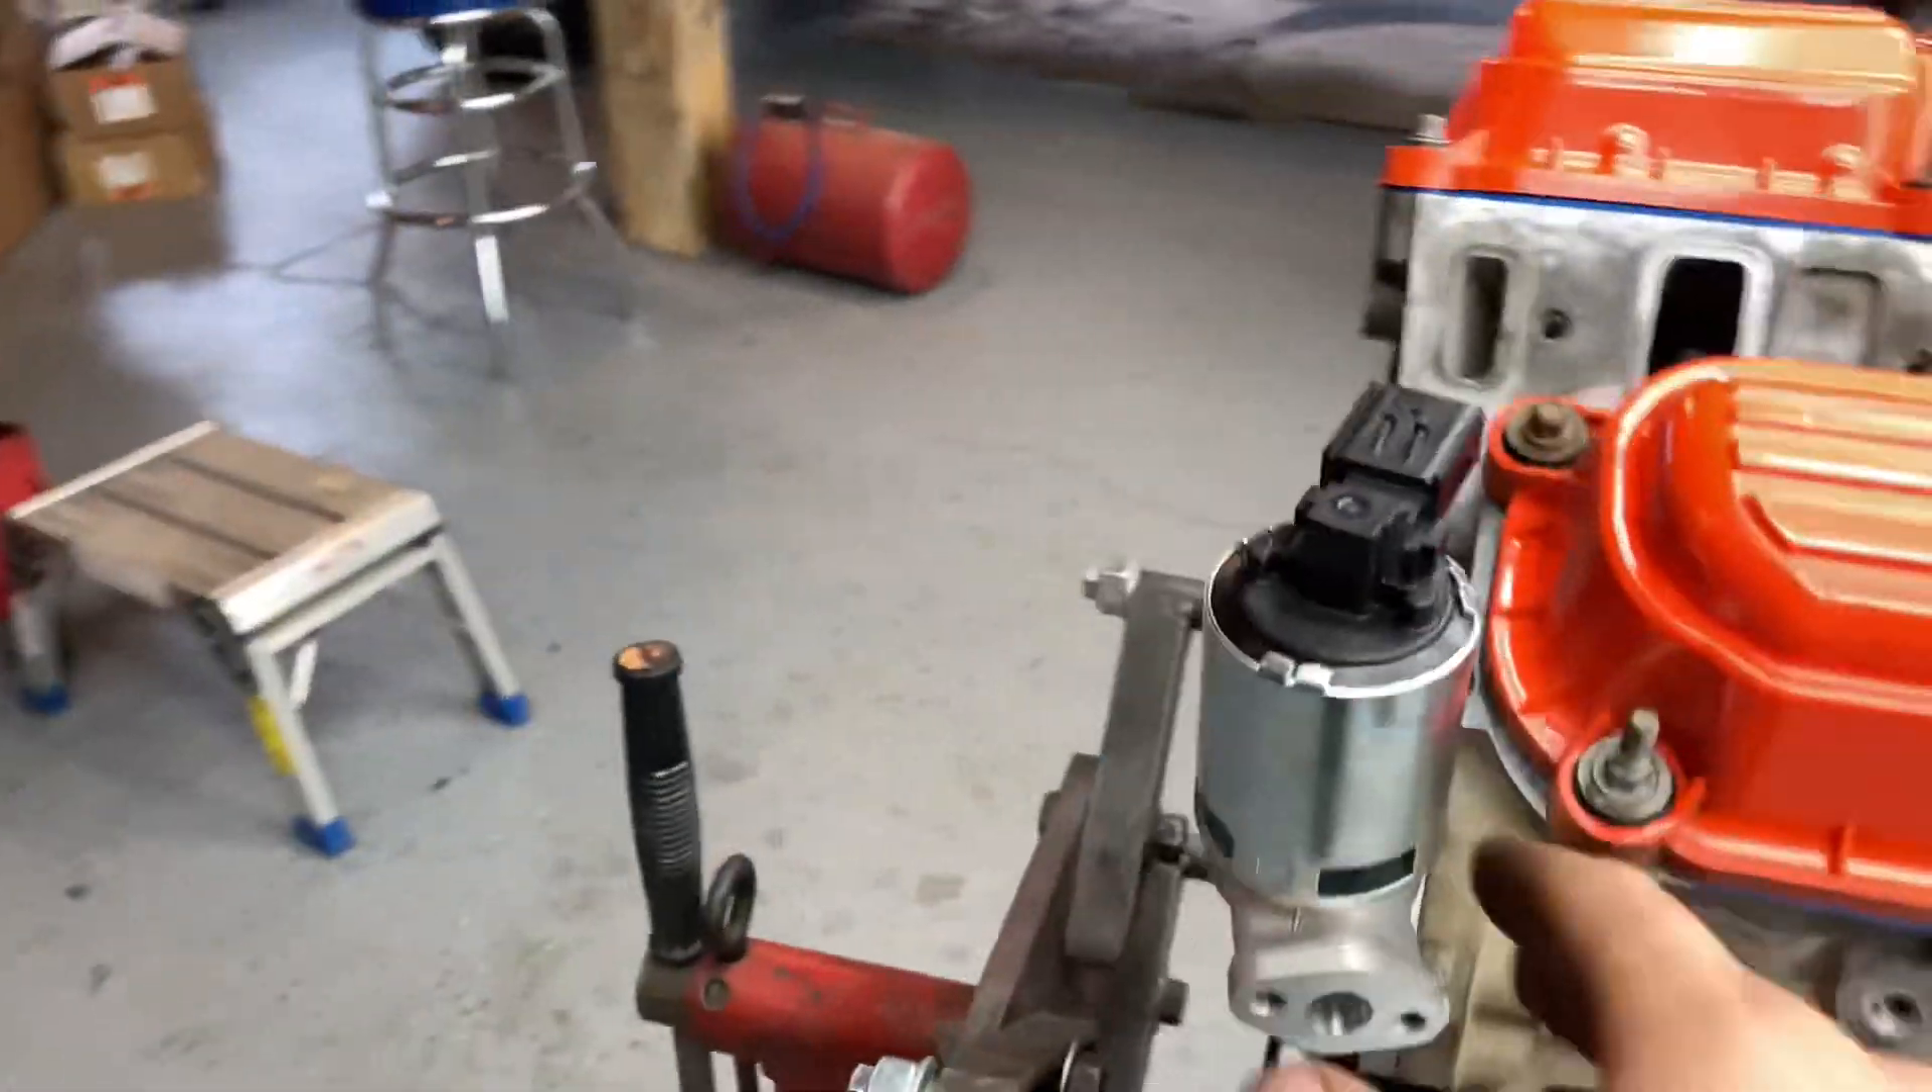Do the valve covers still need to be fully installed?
No.